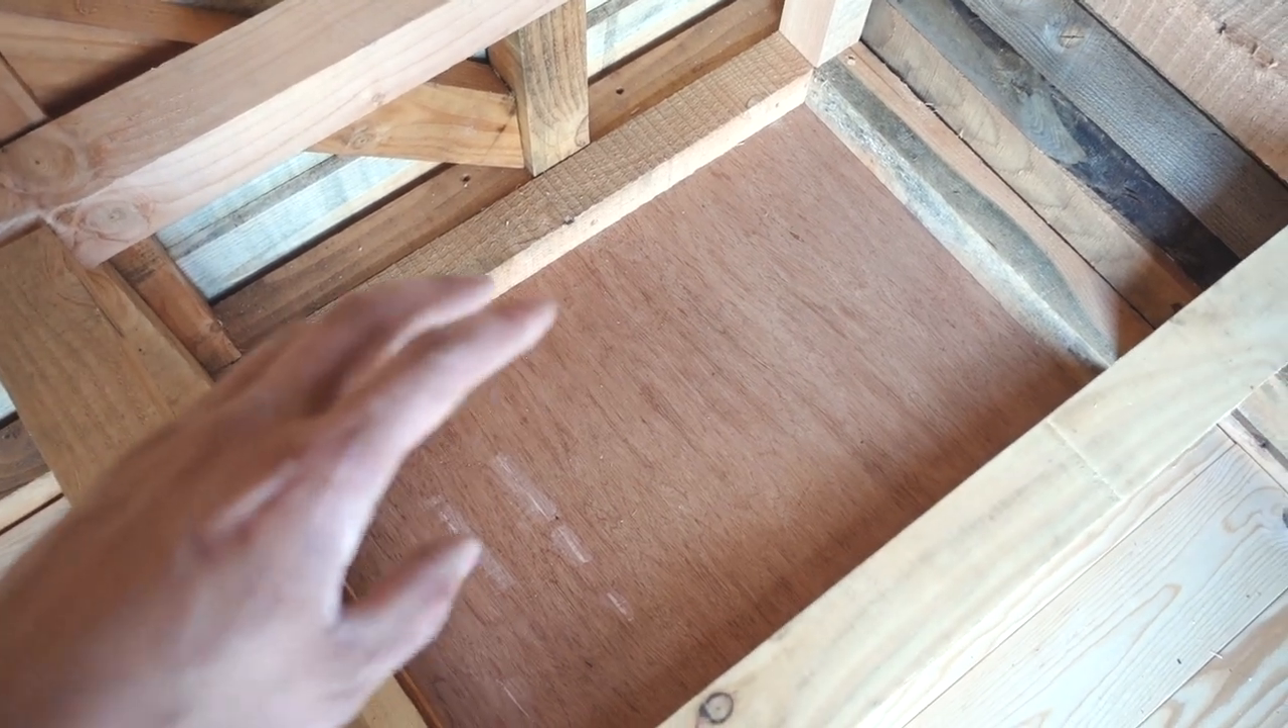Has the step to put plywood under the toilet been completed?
Yes.